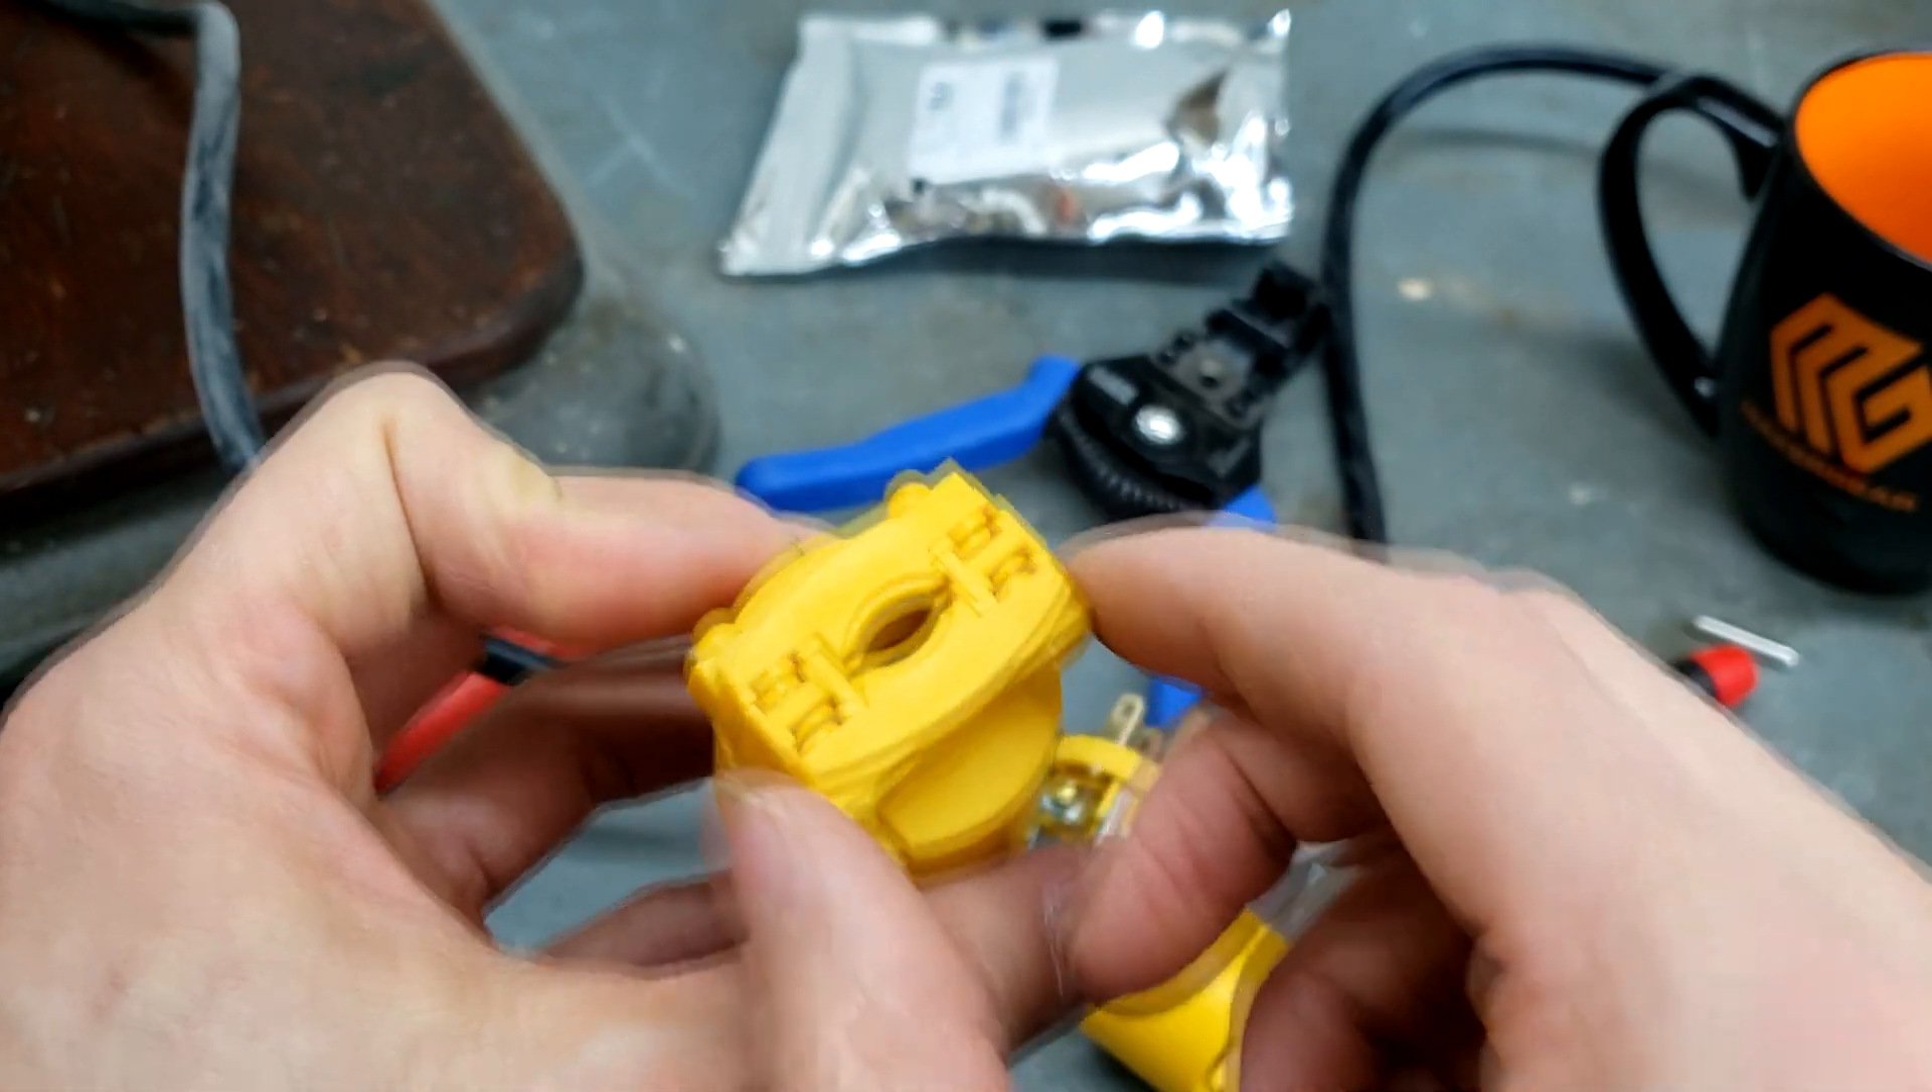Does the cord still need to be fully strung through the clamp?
Yes.